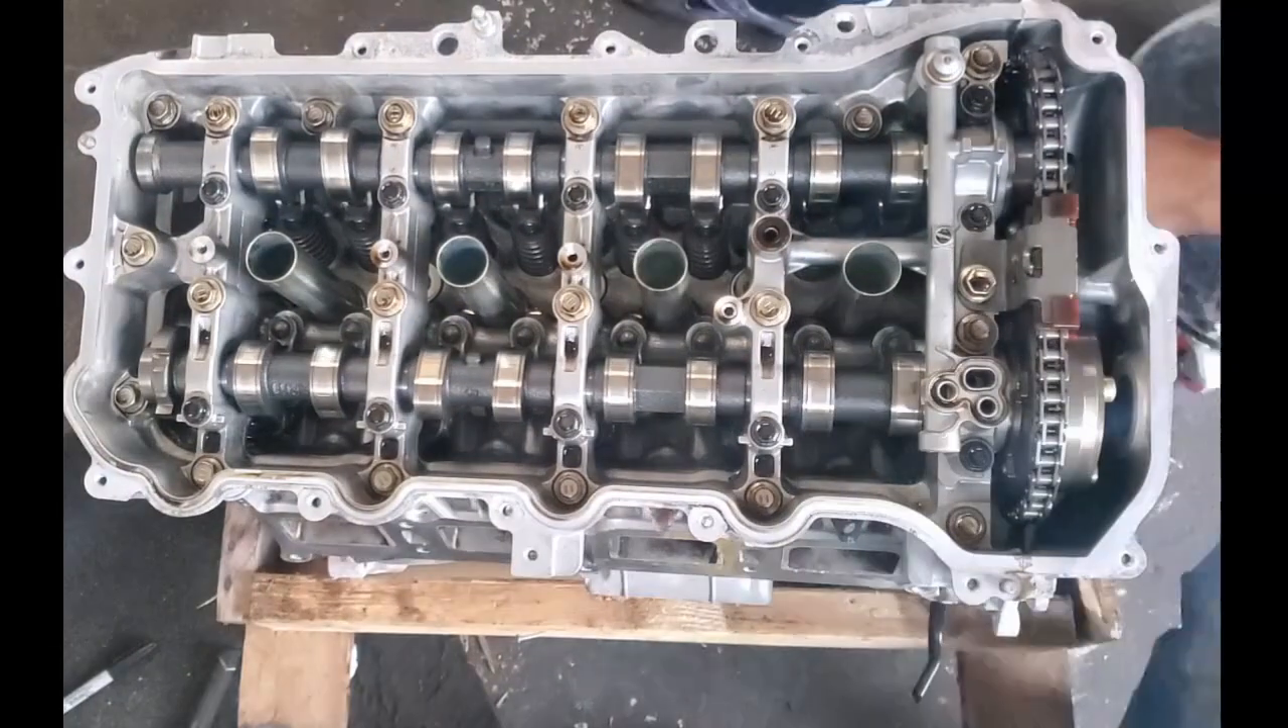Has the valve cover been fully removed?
Yes.